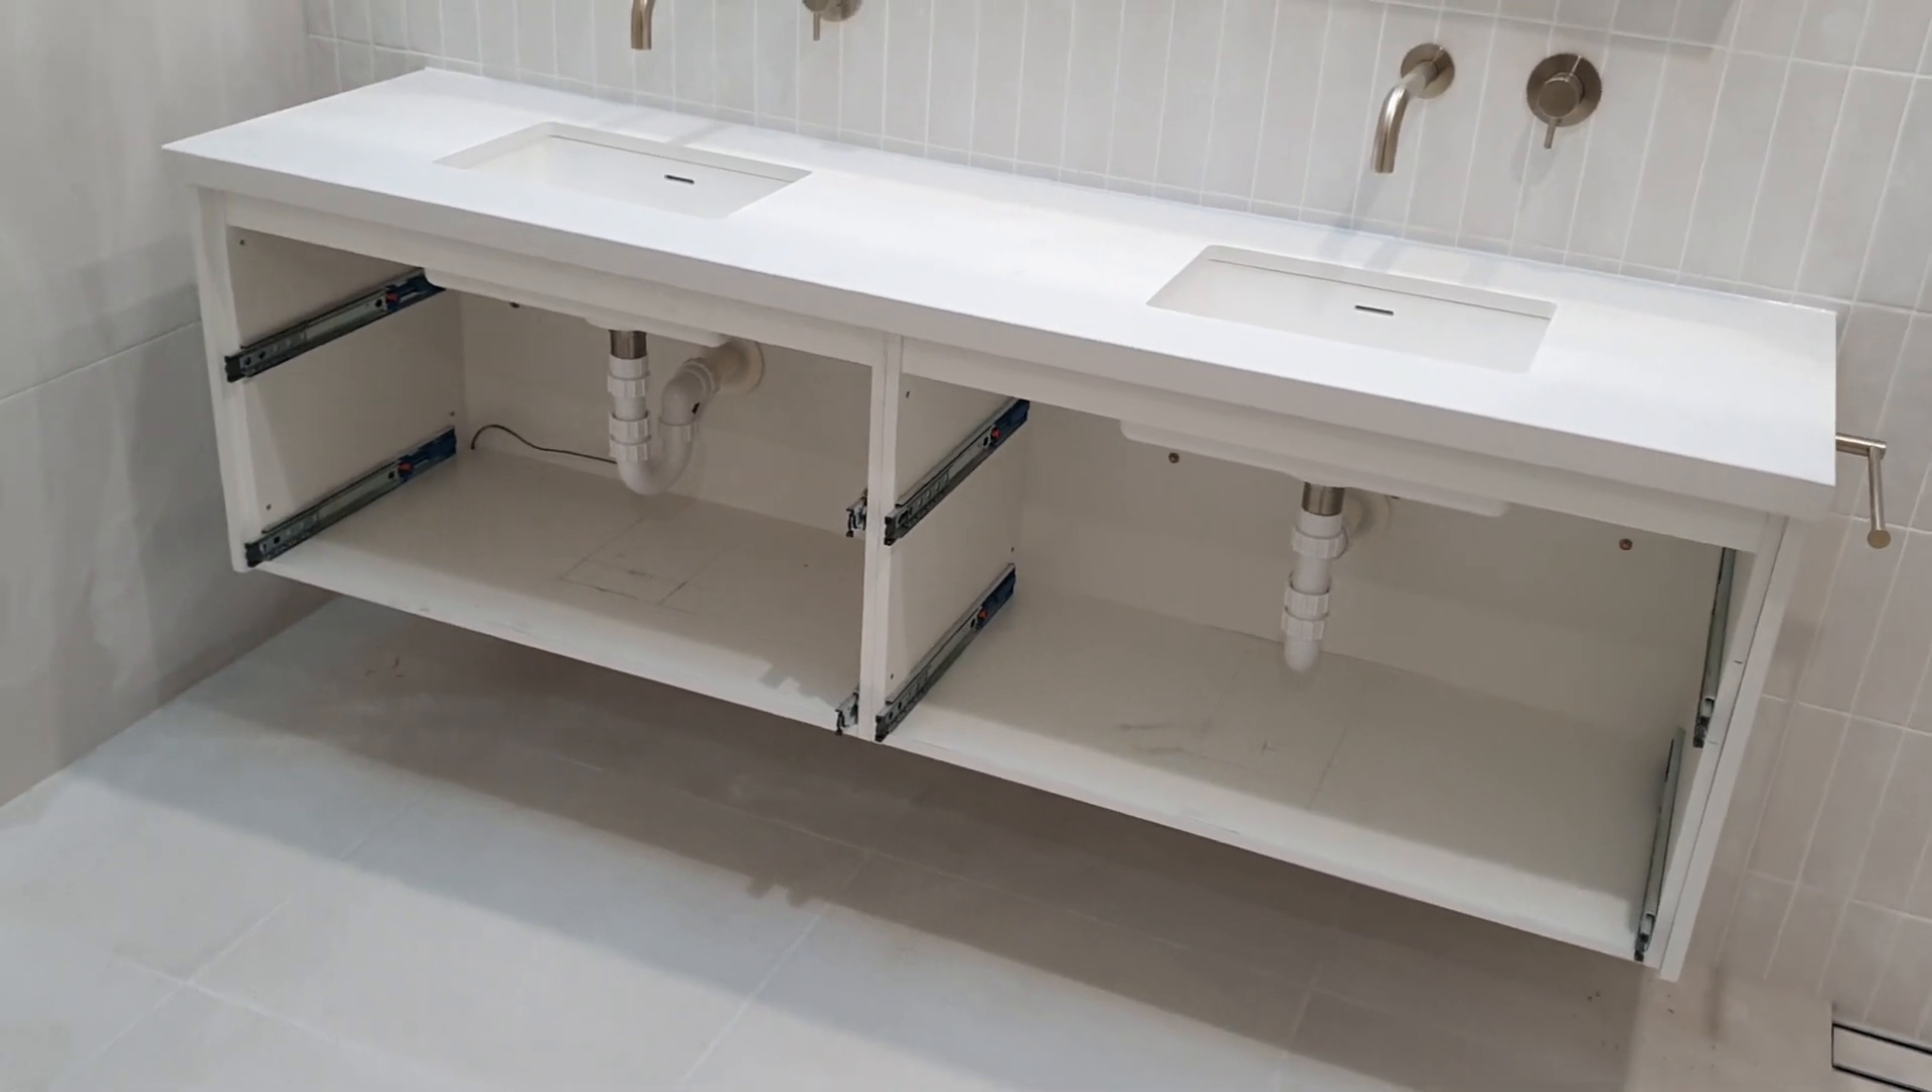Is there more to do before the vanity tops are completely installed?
No.